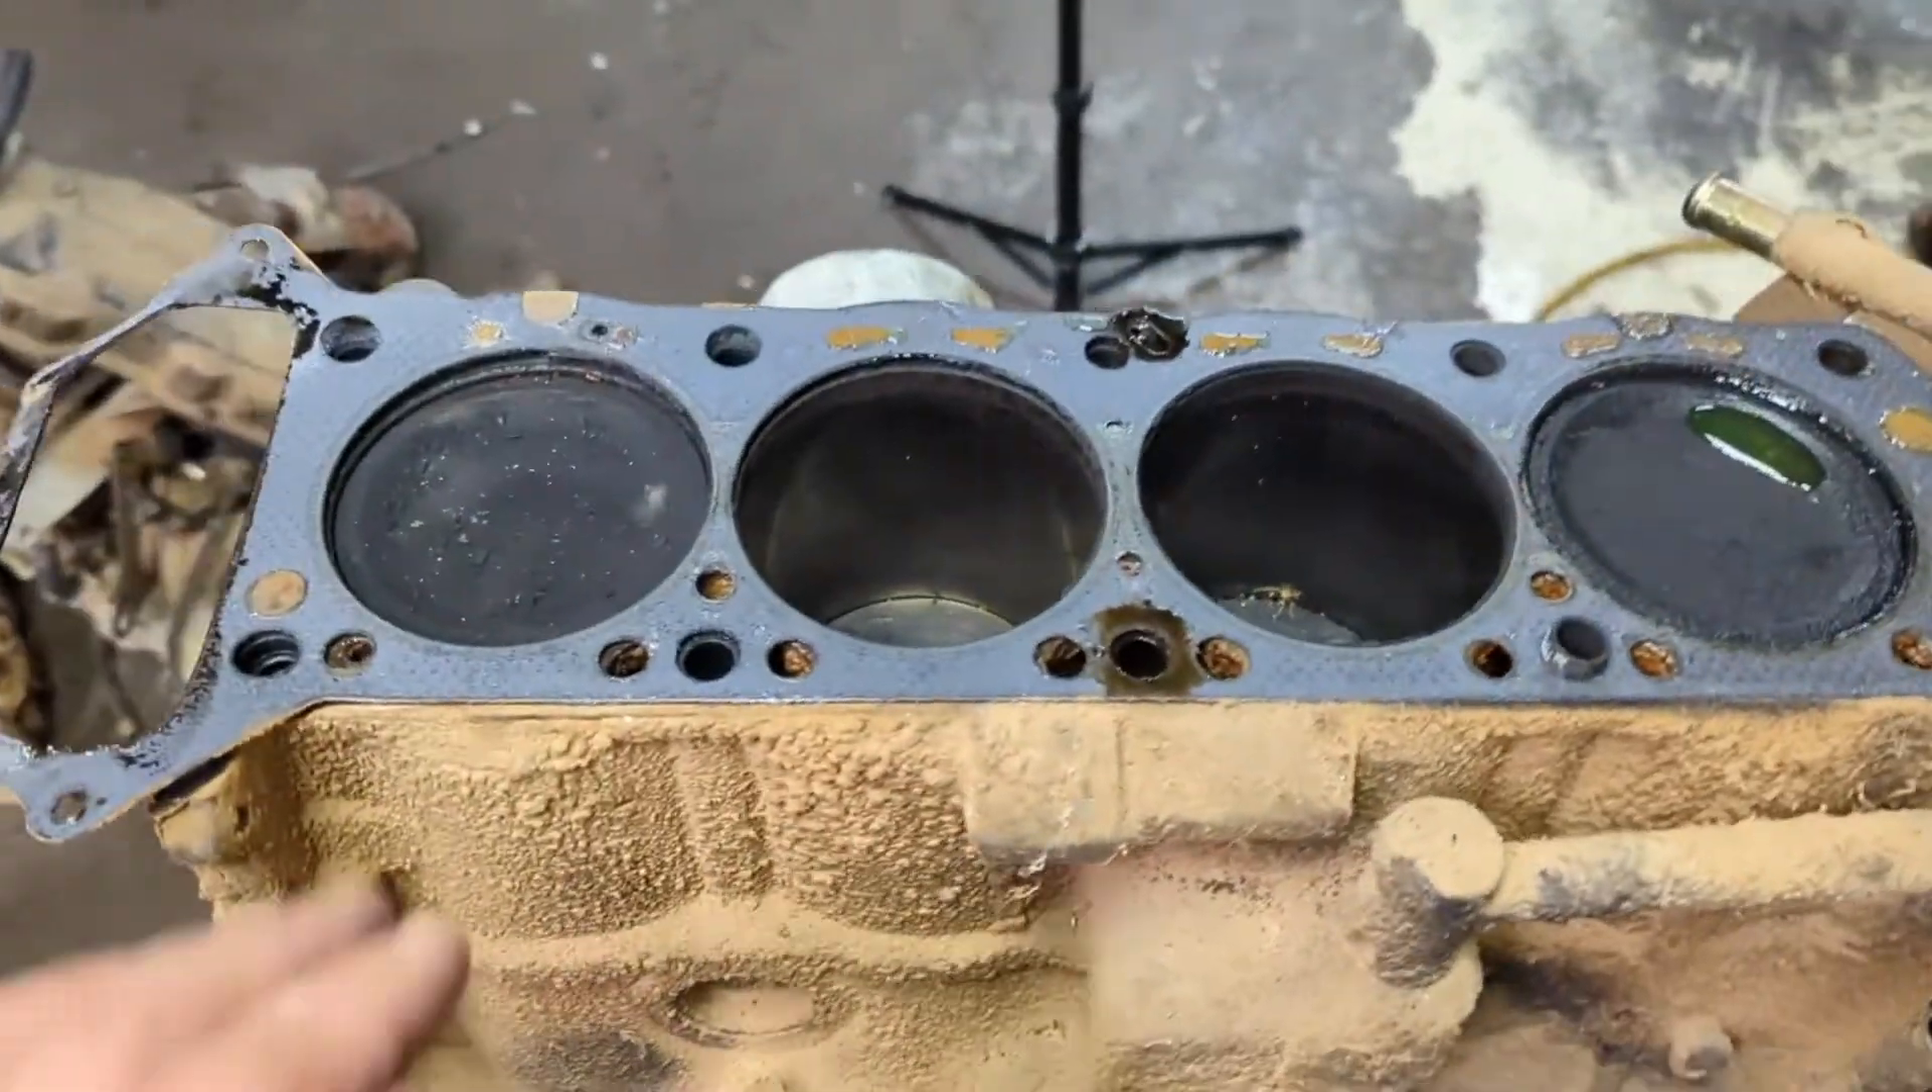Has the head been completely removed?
Yes.